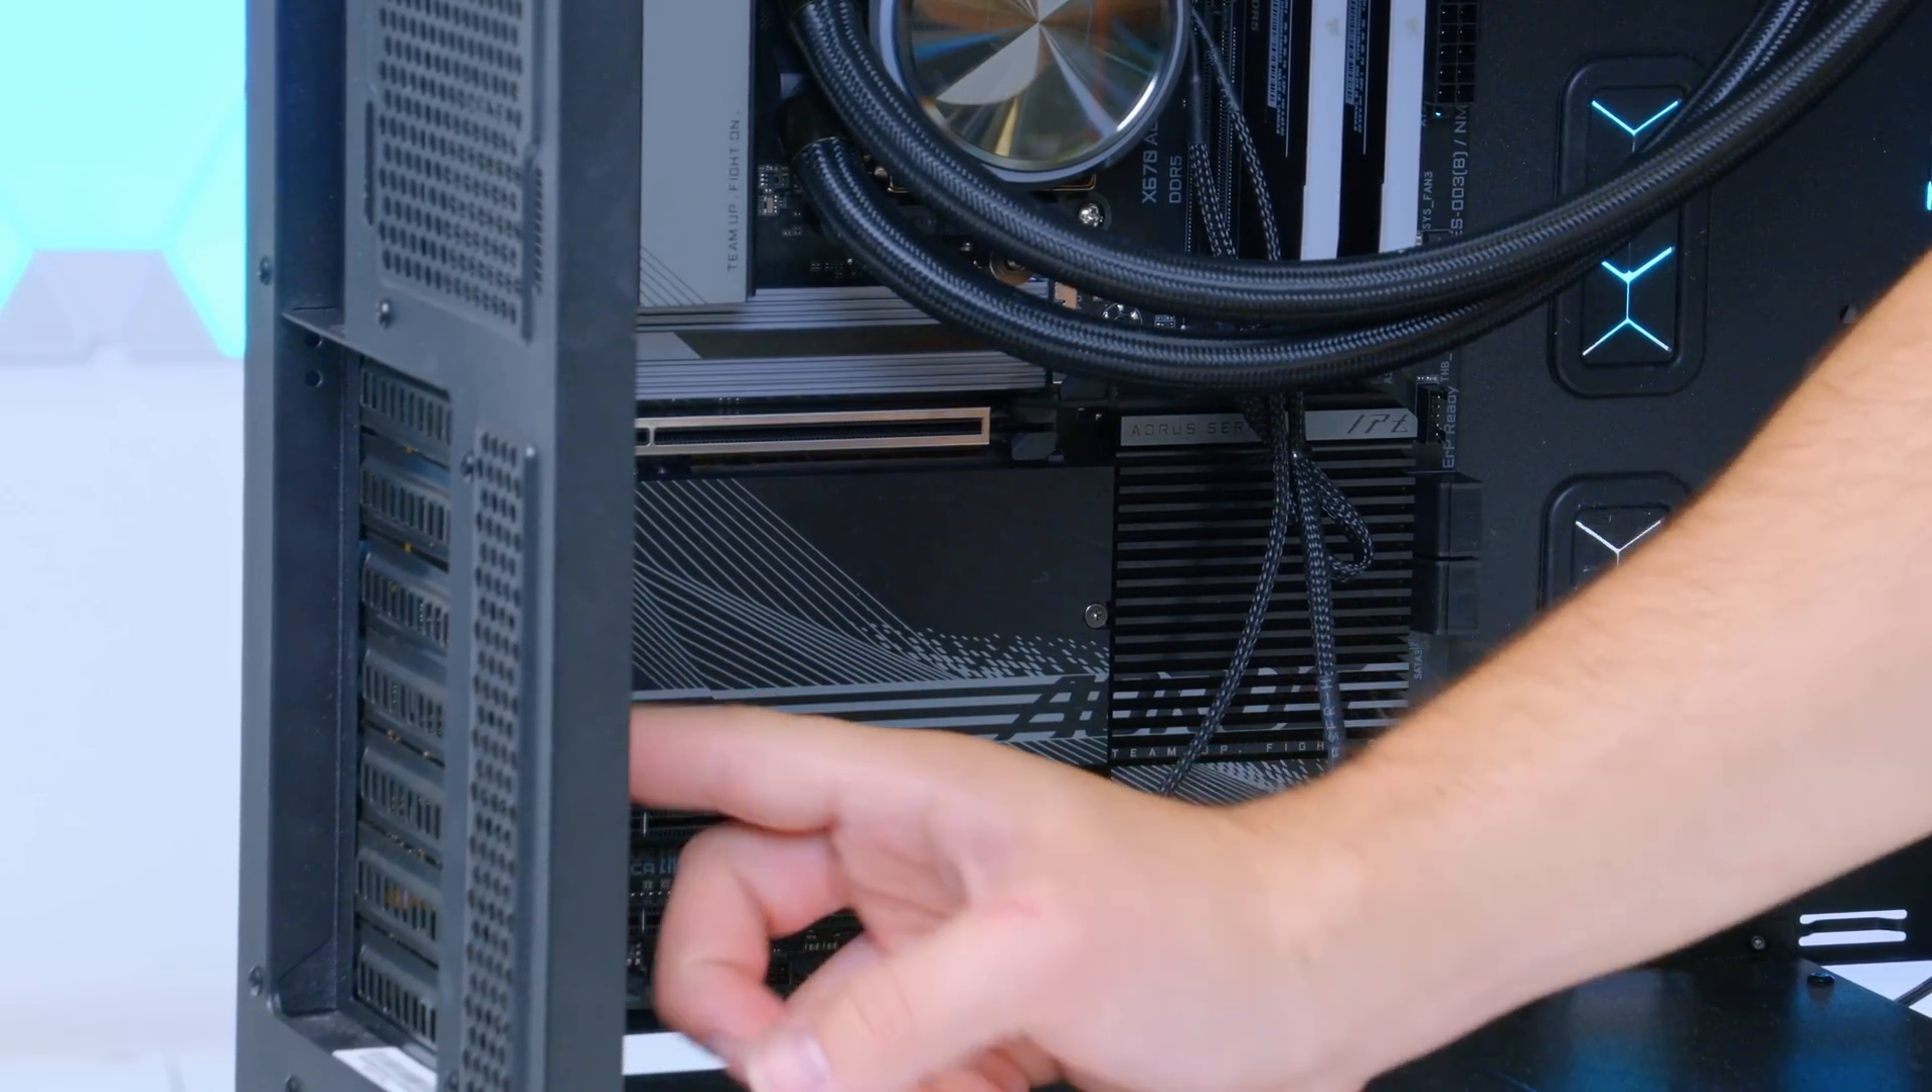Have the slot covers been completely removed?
No.